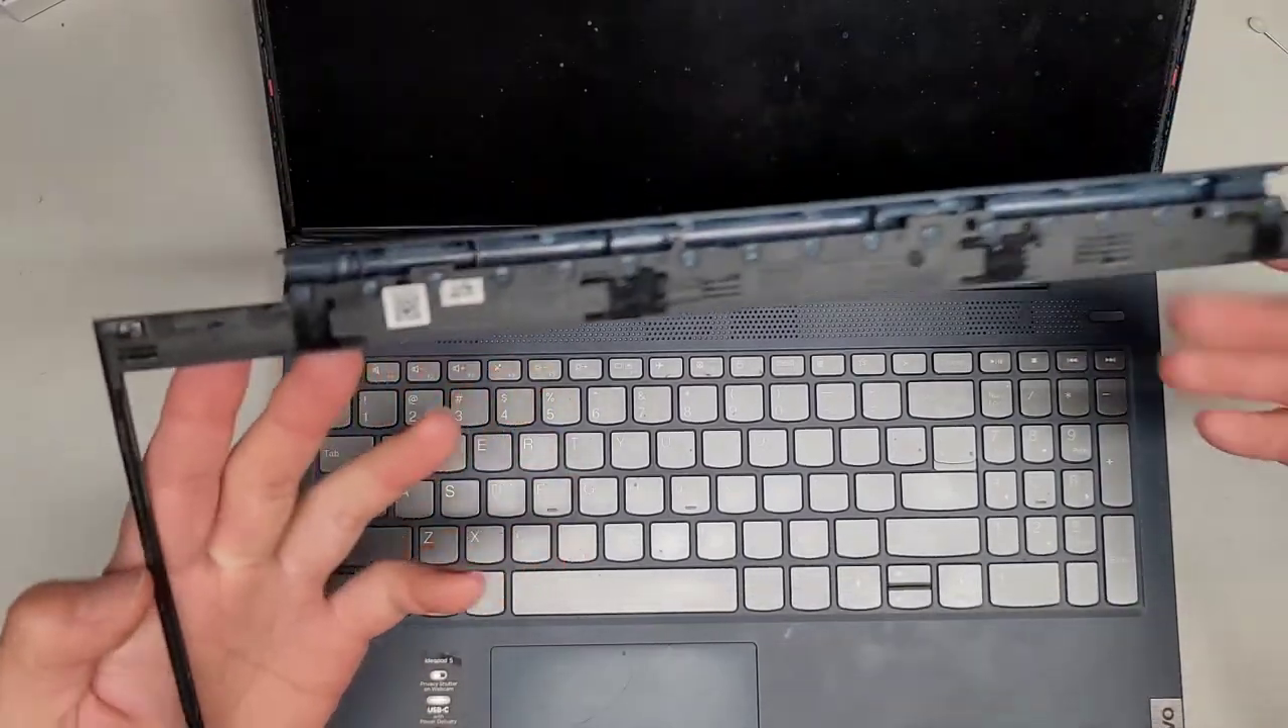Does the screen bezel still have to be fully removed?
No.